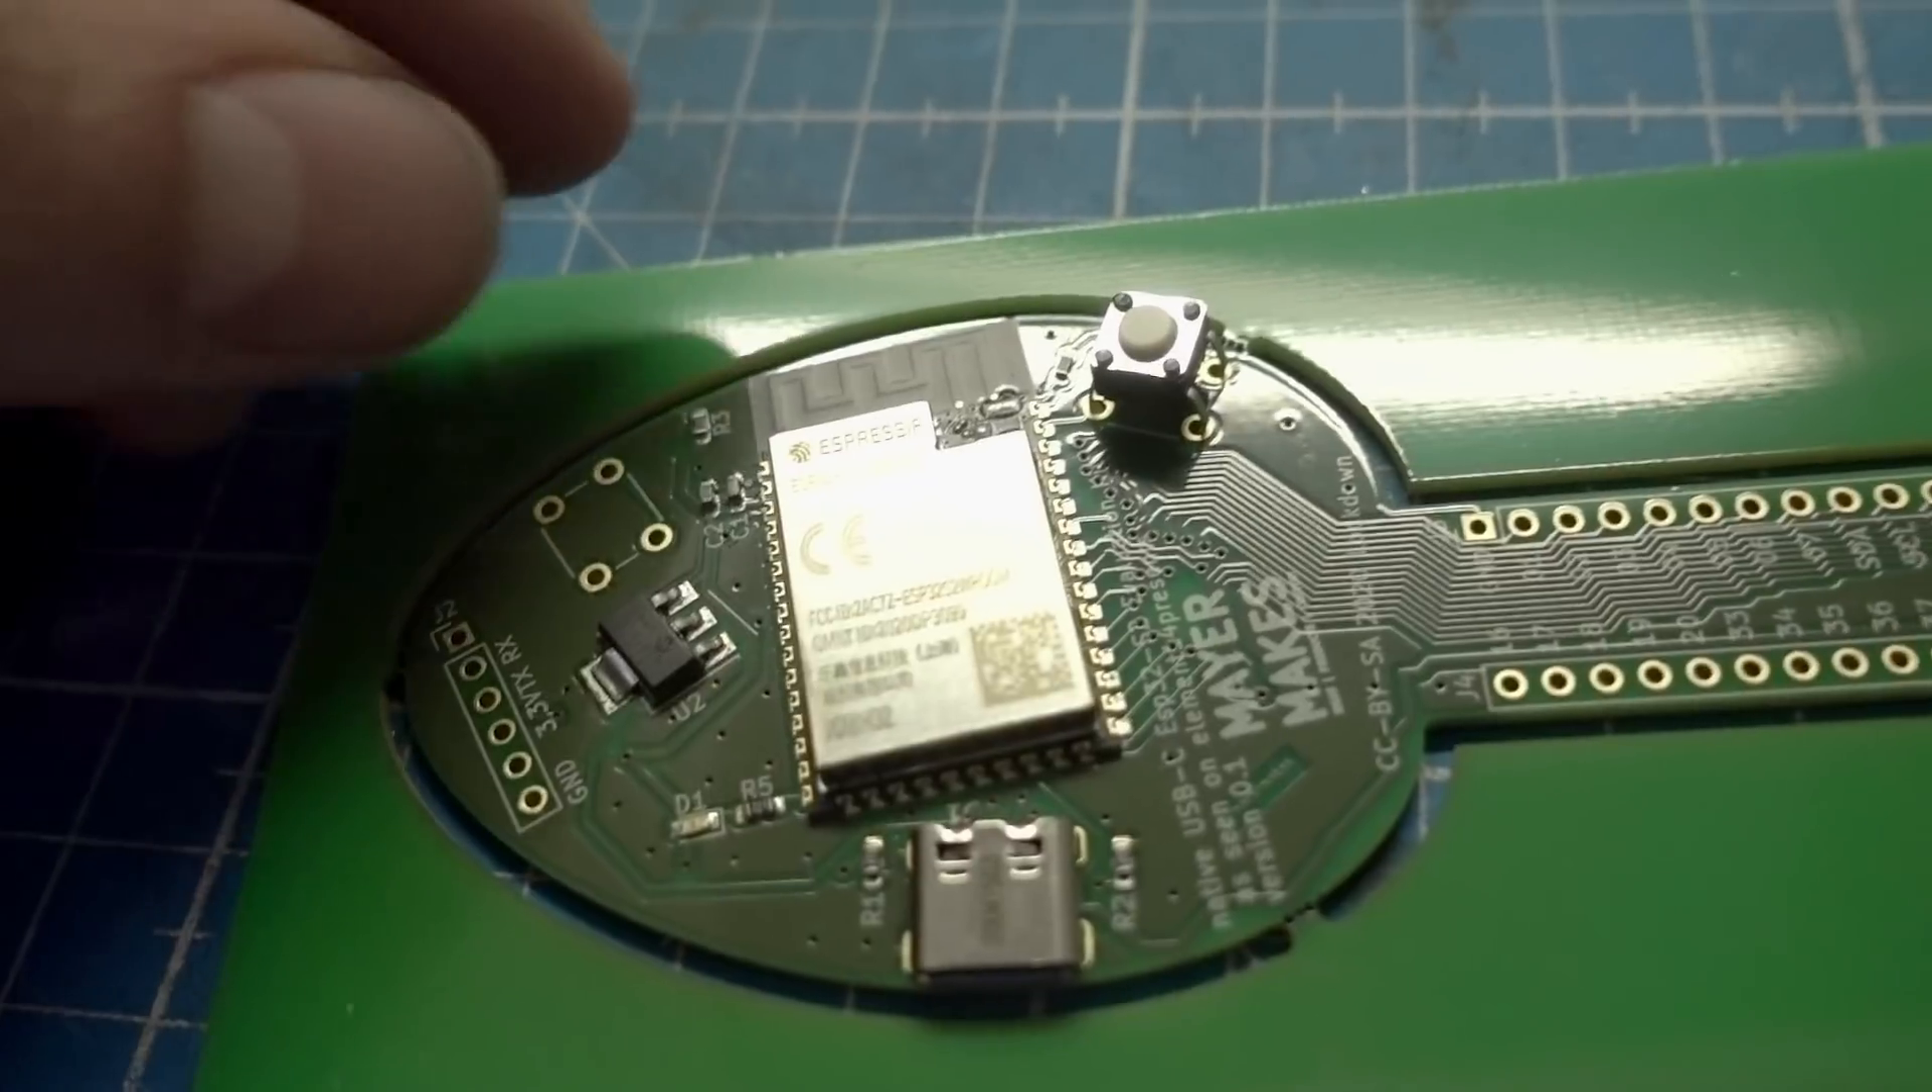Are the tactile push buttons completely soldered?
No.